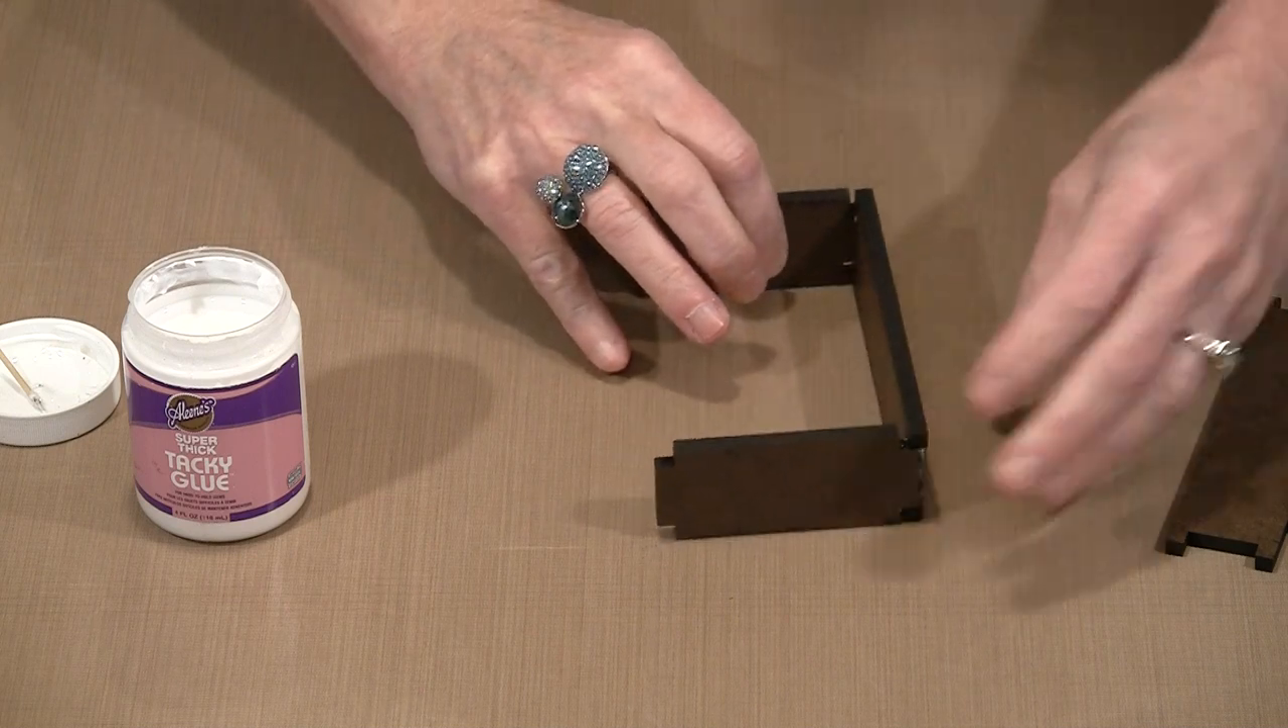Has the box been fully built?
No.